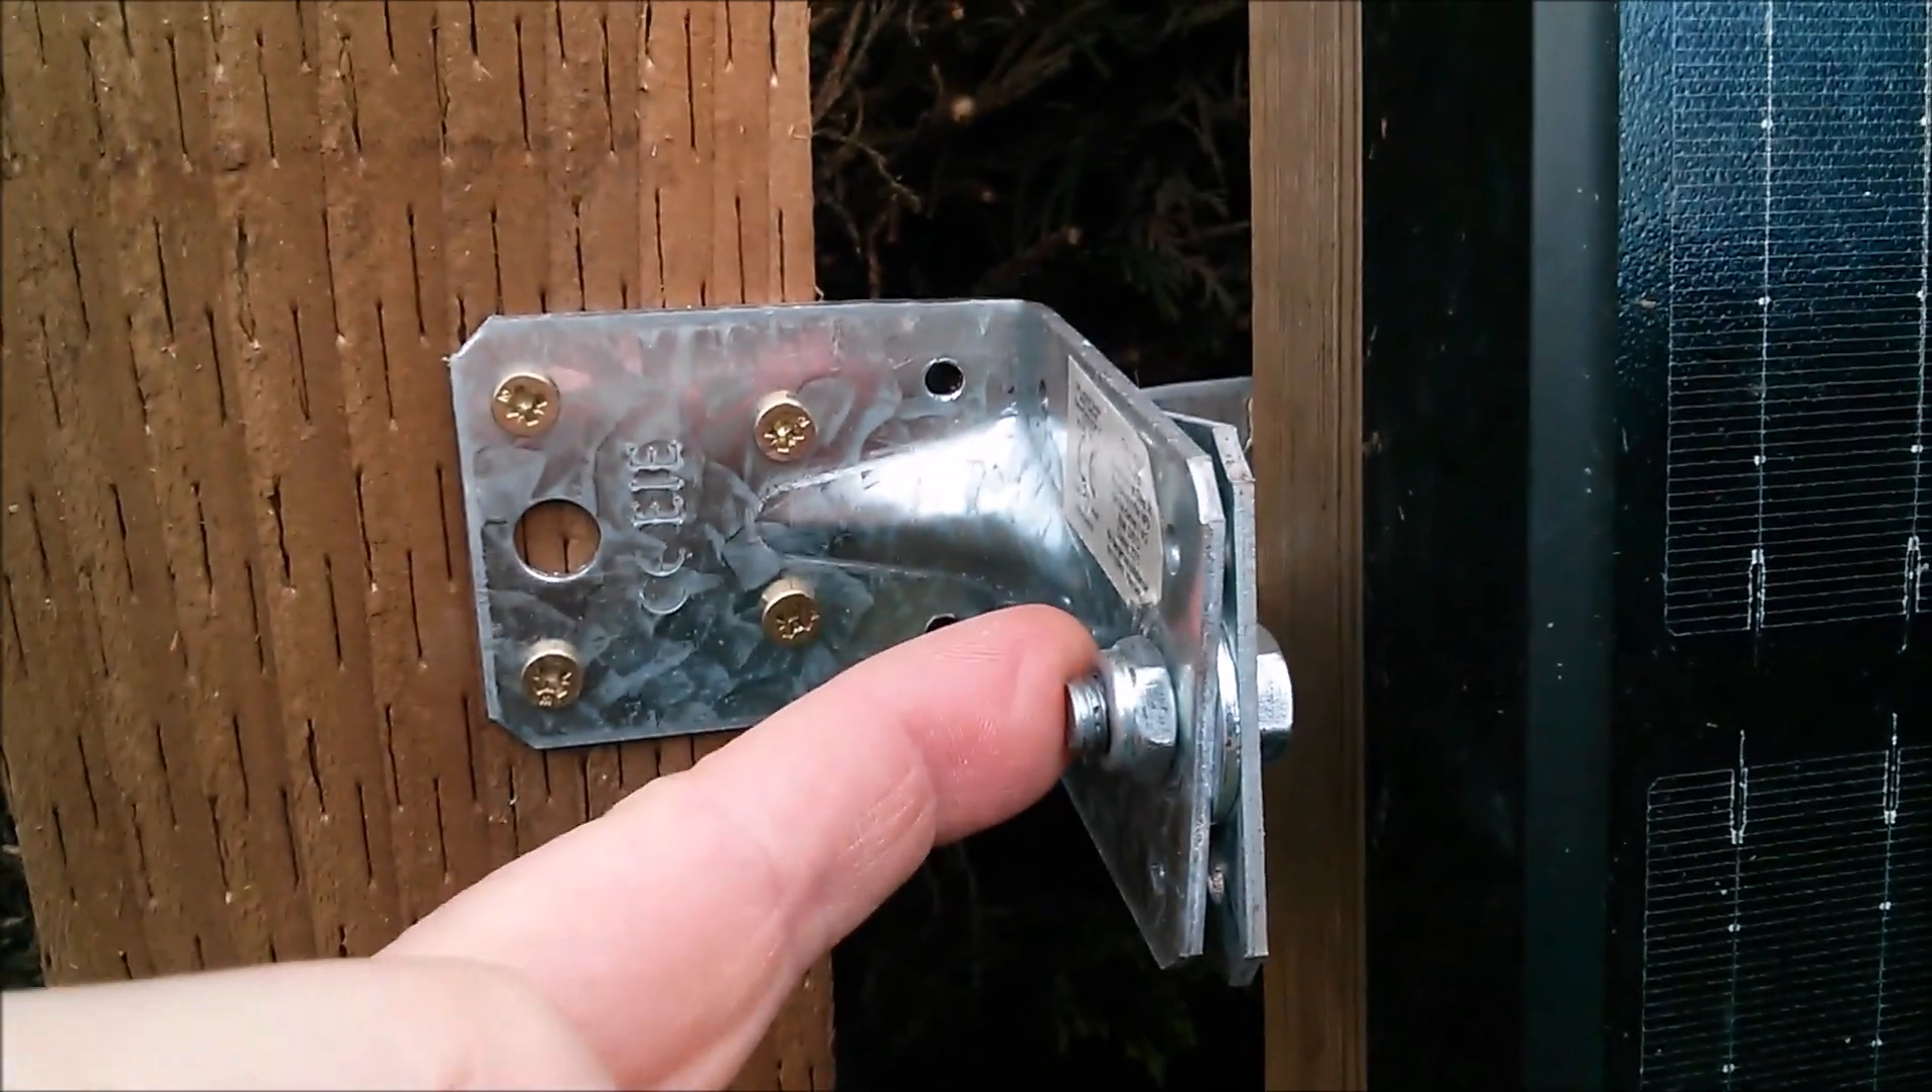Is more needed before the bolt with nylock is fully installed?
No.